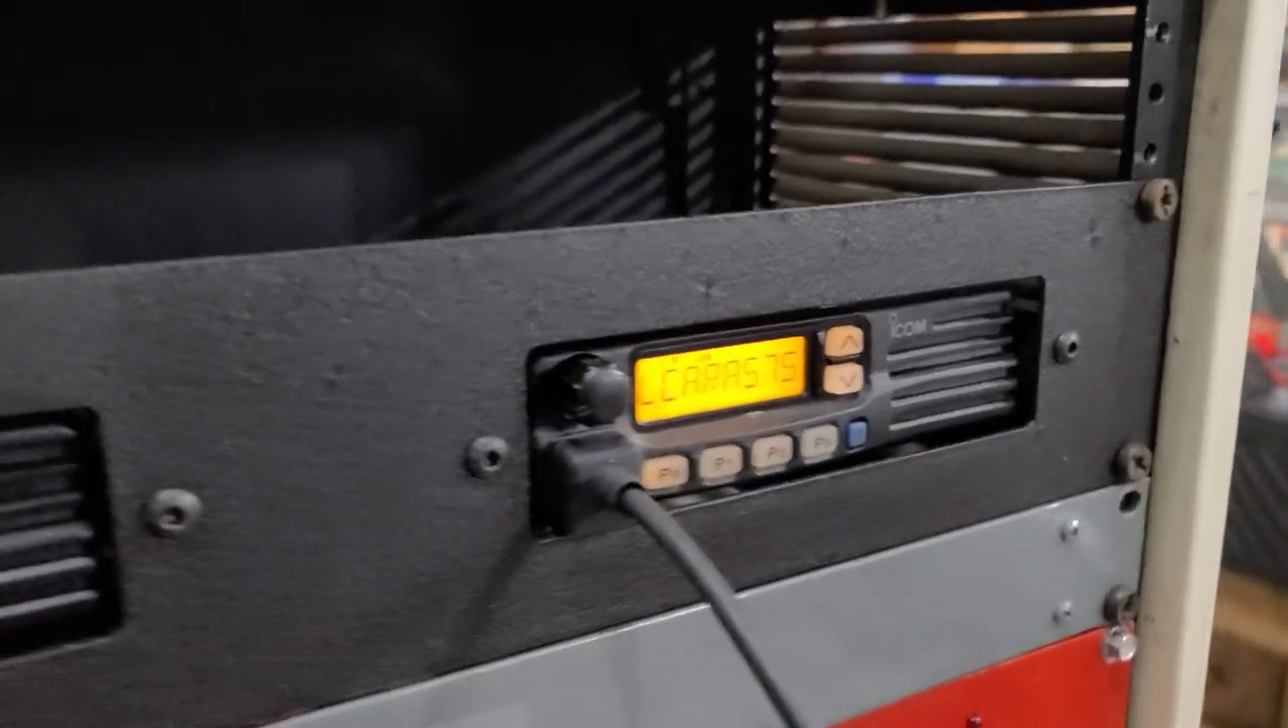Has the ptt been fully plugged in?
Yes.